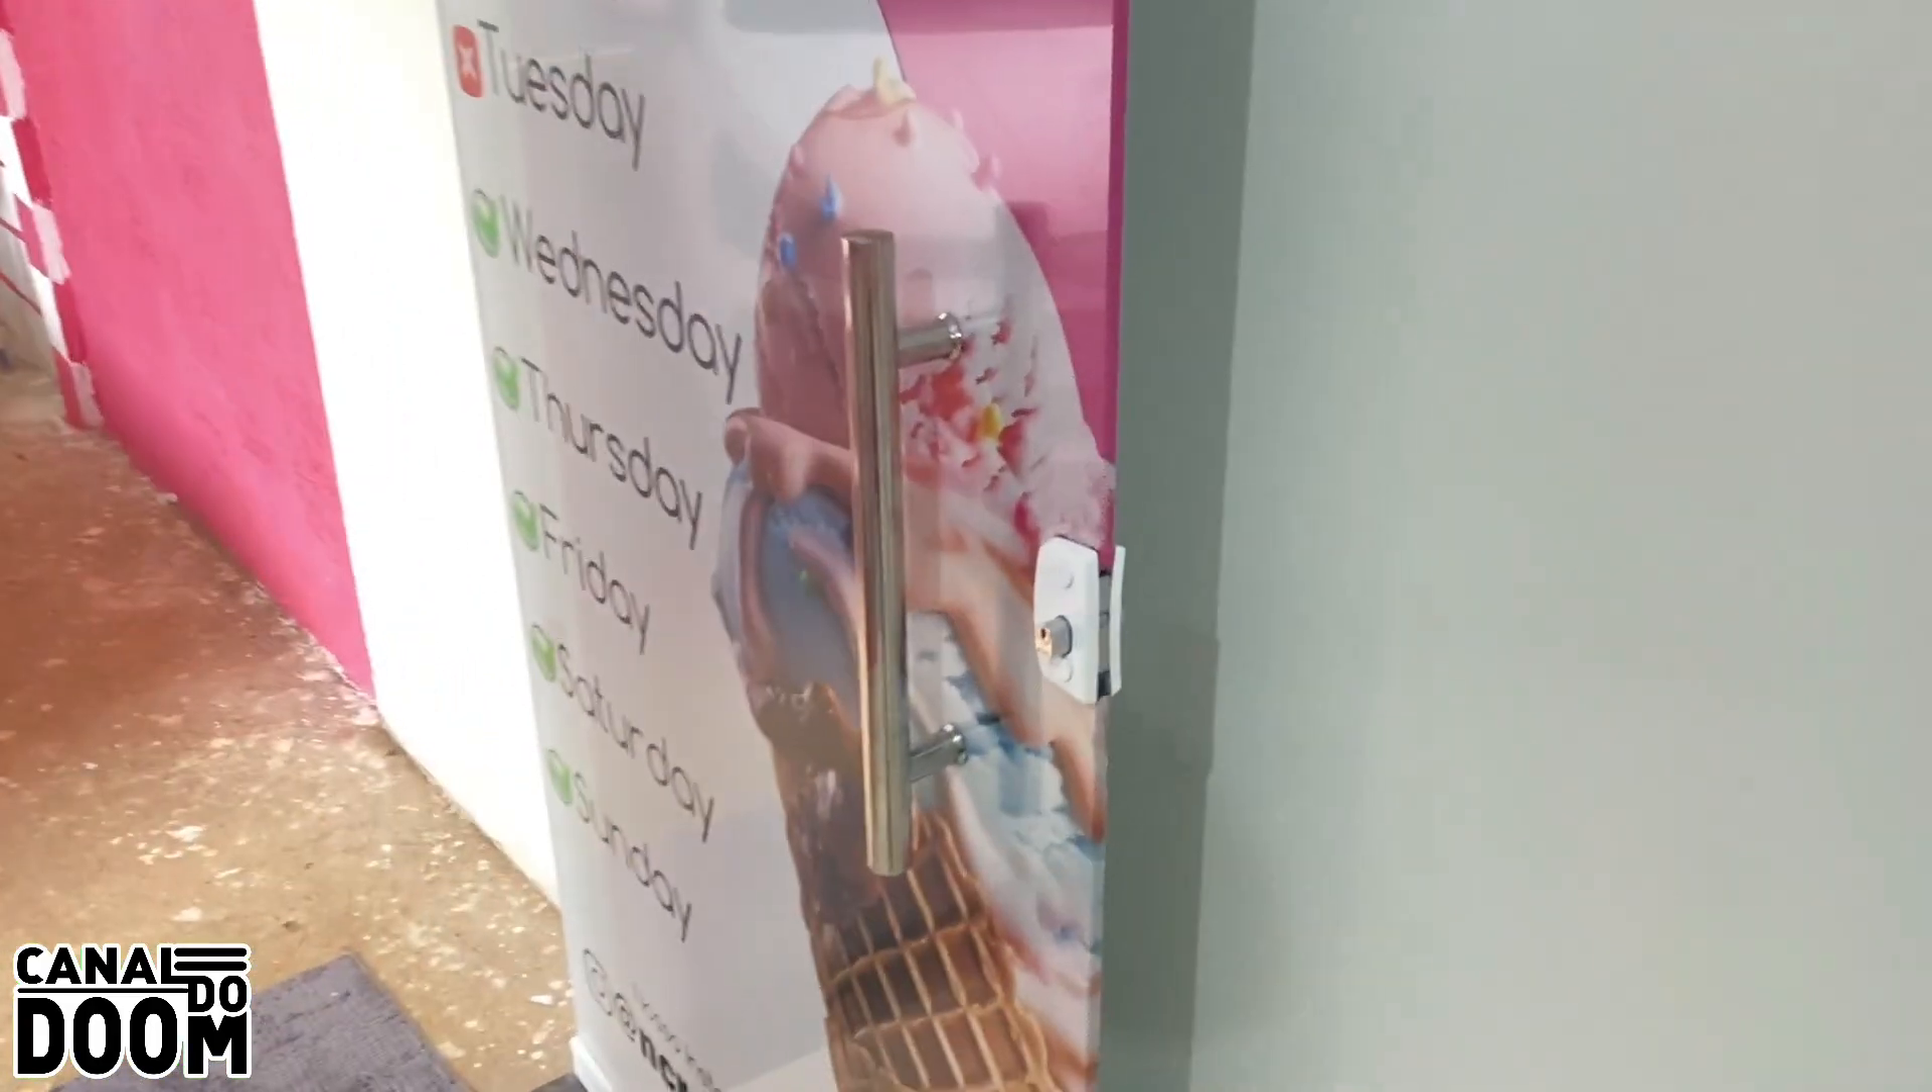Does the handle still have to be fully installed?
No.